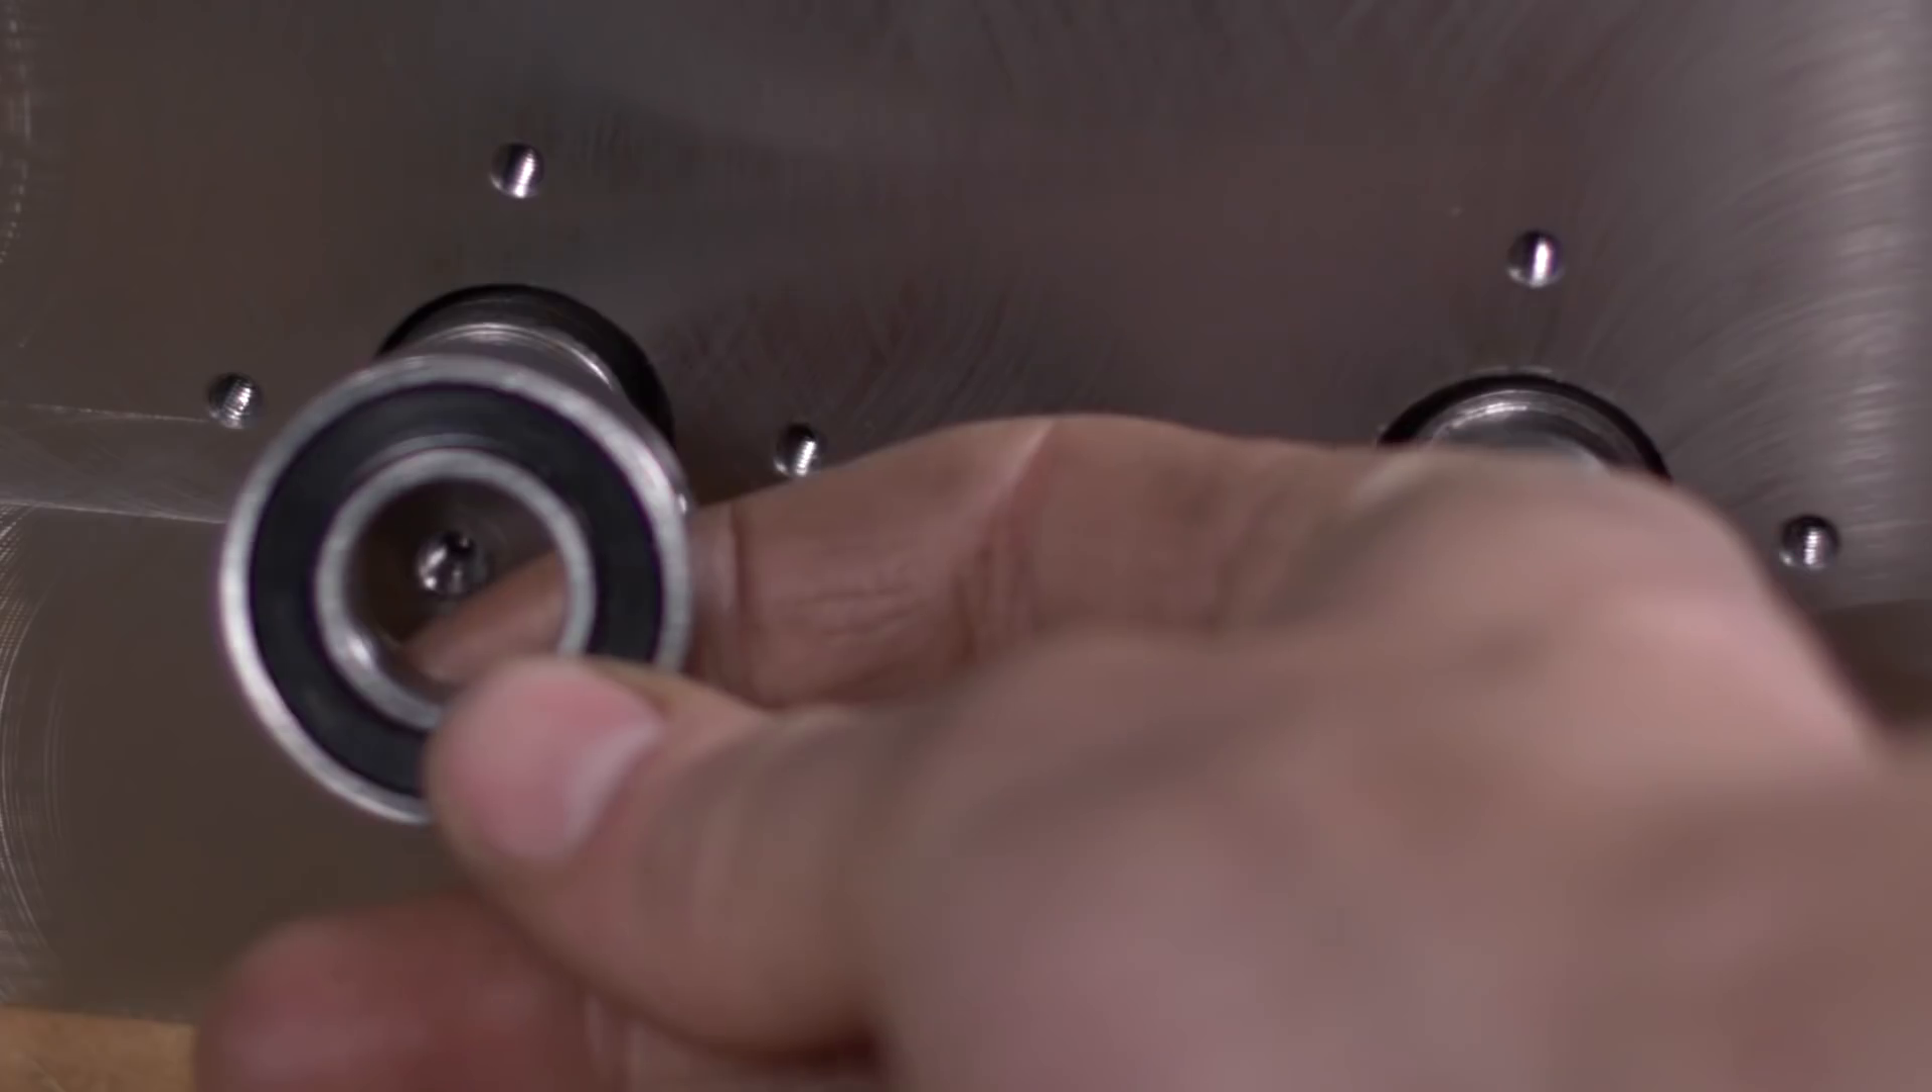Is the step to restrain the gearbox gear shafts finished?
No.